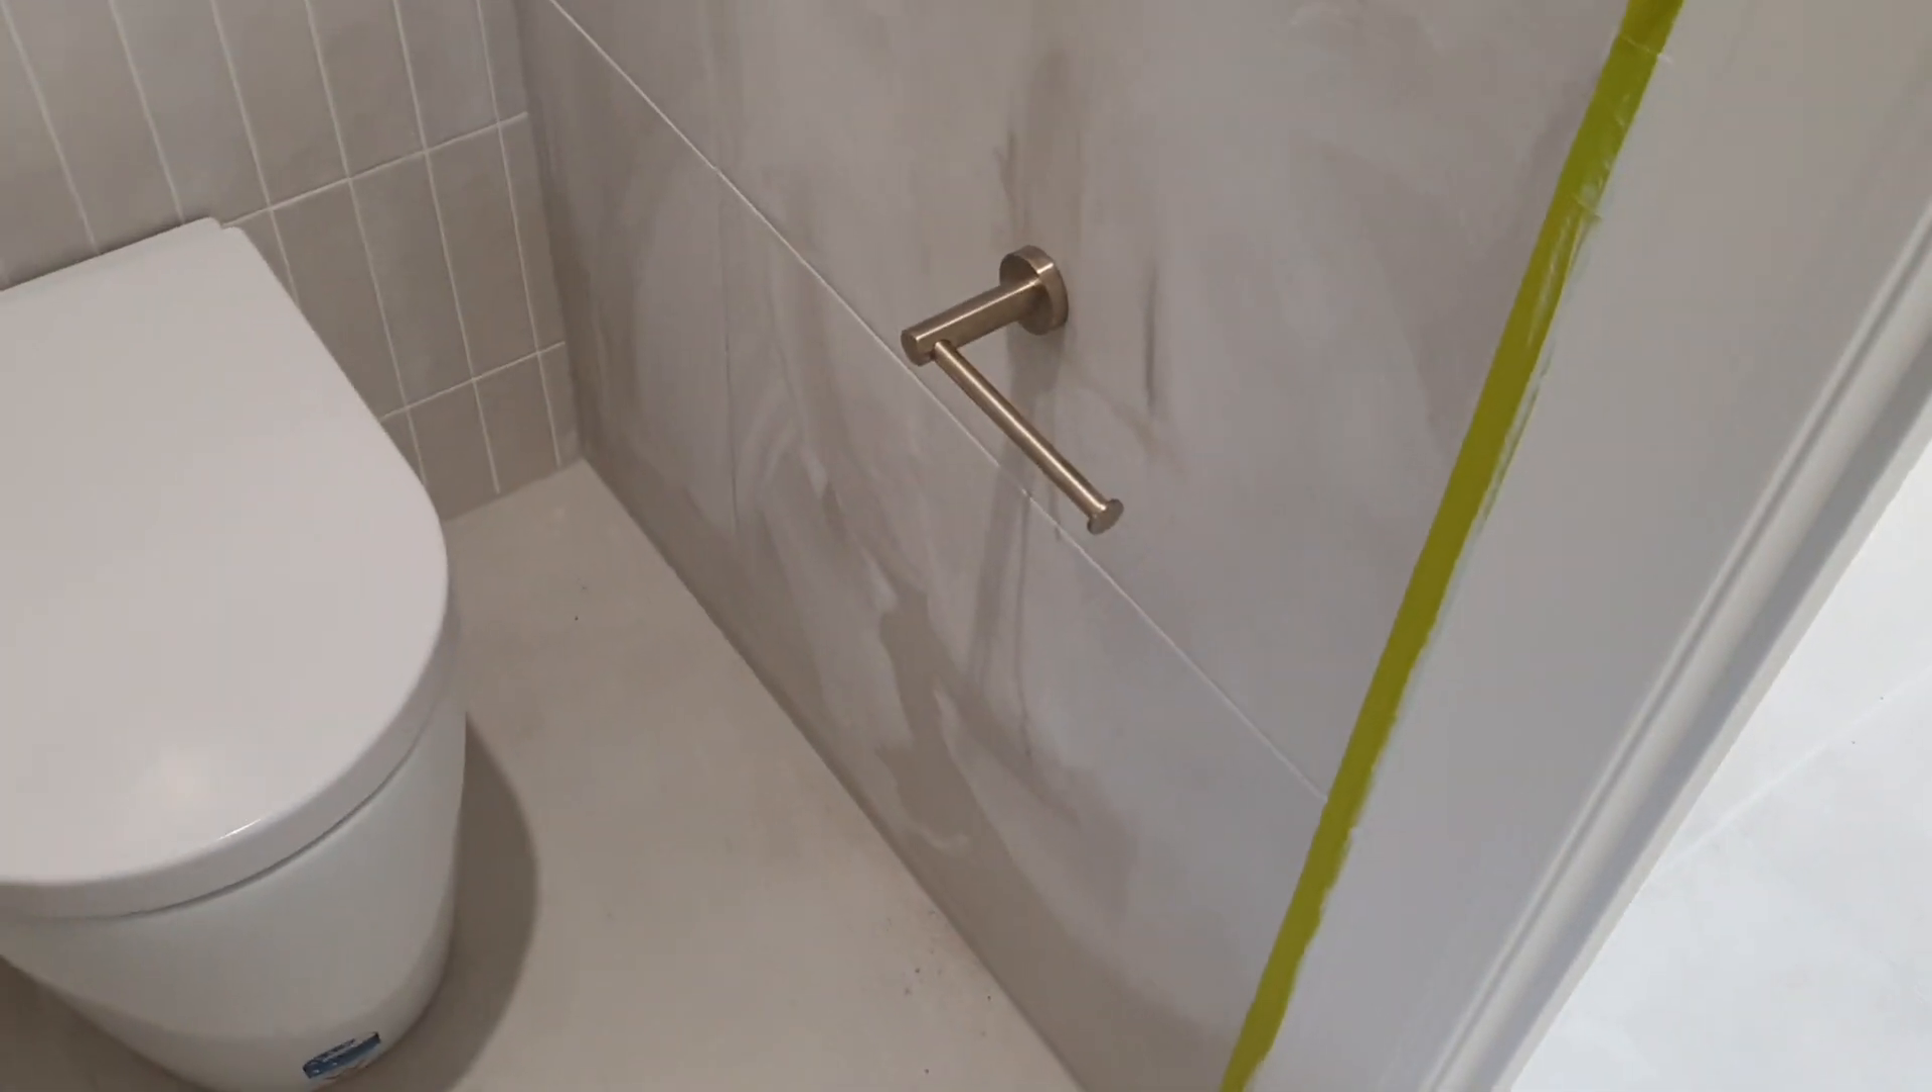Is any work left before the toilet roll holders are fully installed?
No.